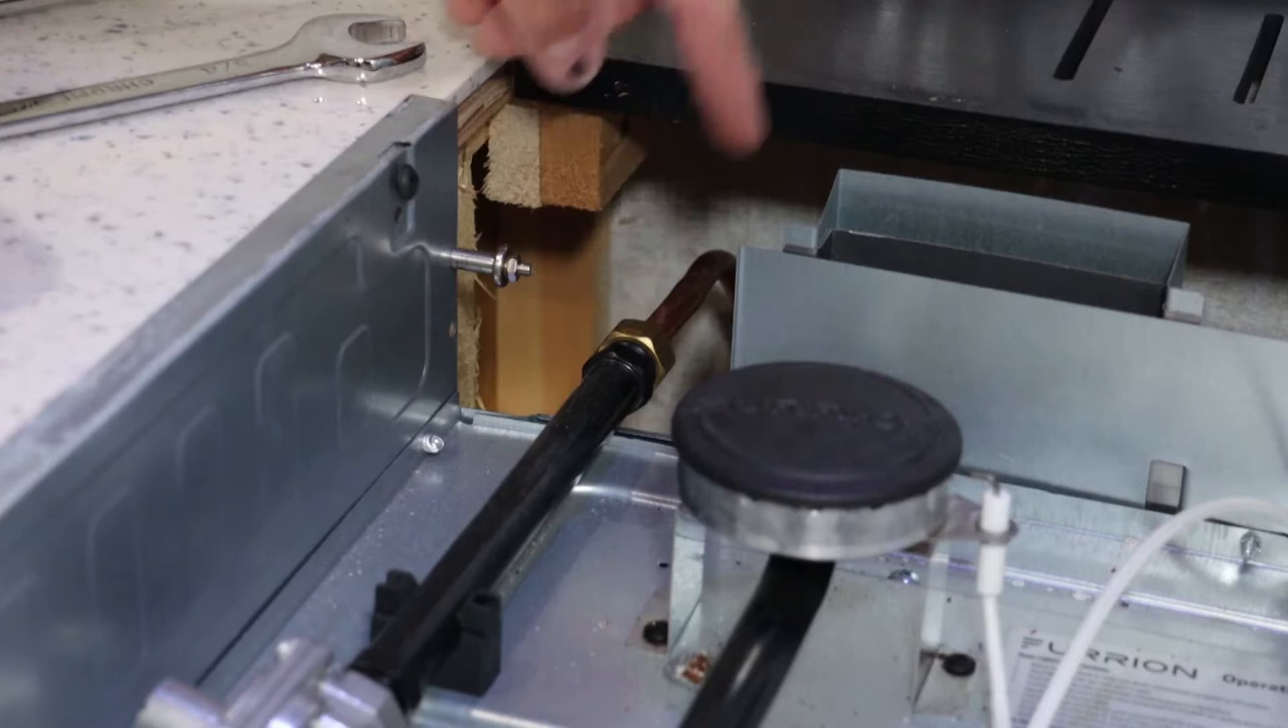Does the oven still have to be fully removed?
Yes.